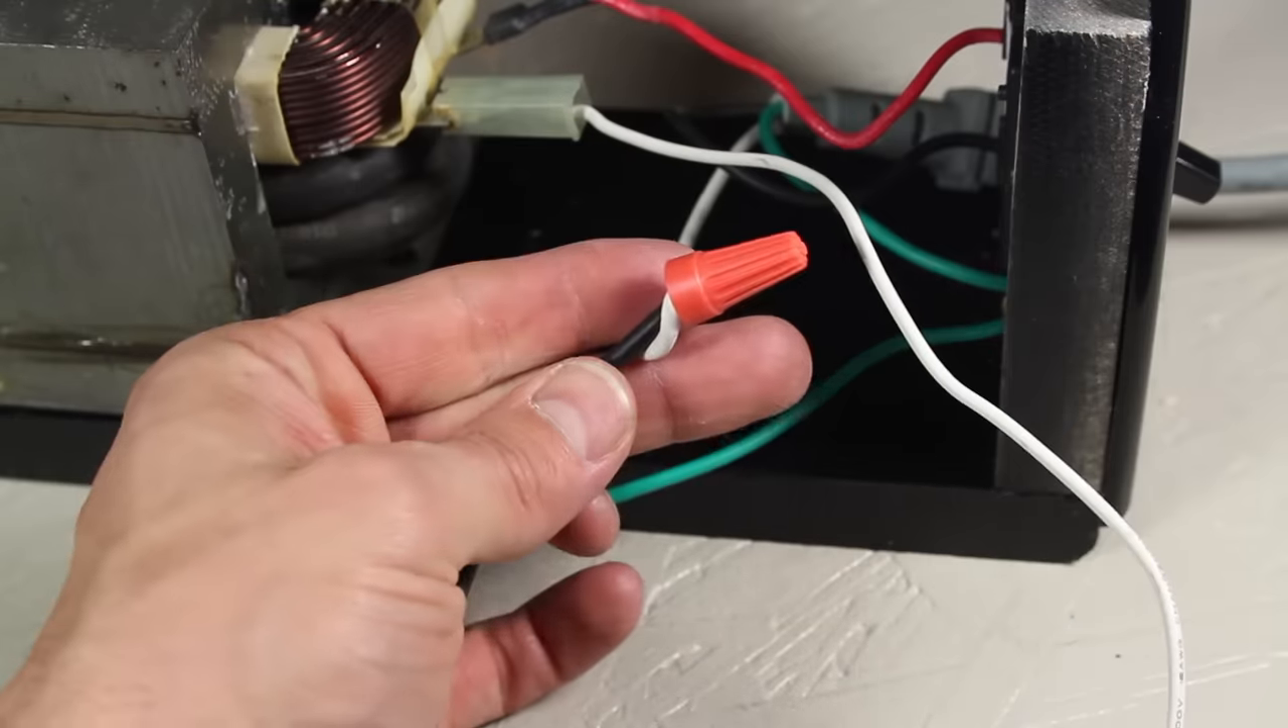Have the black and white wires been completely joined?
Yes.